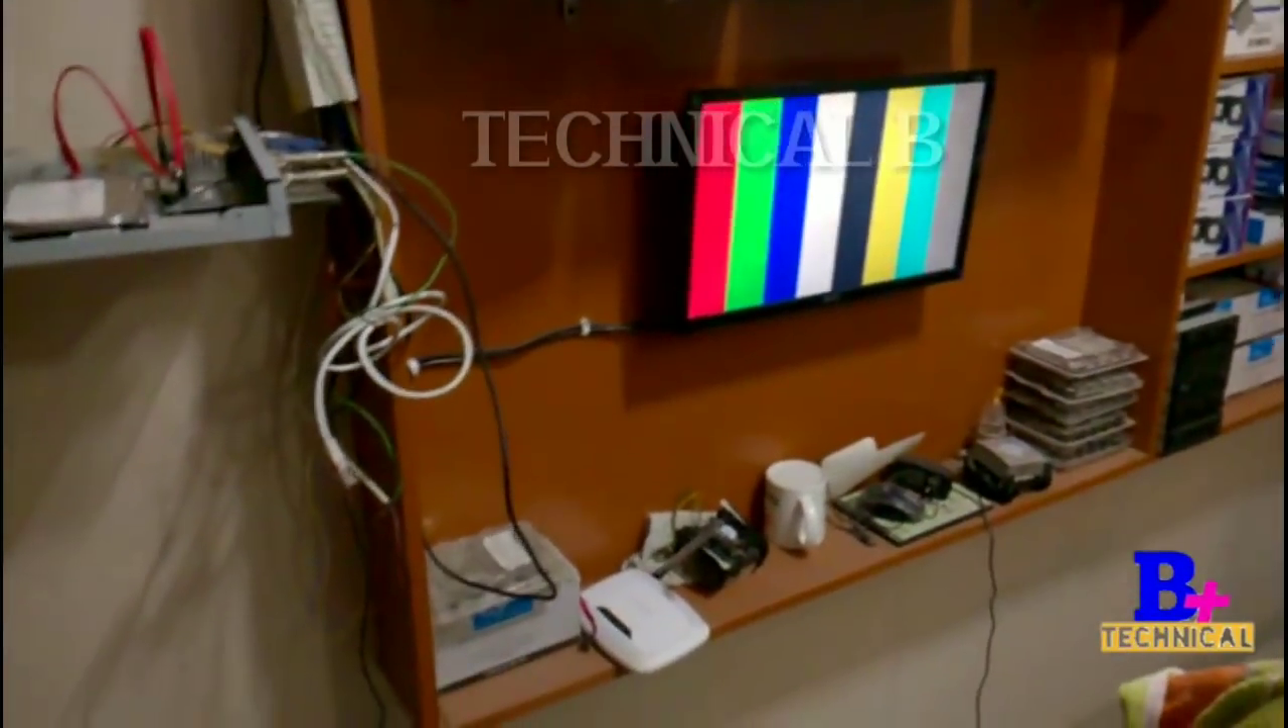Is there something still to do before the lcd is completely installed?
No.